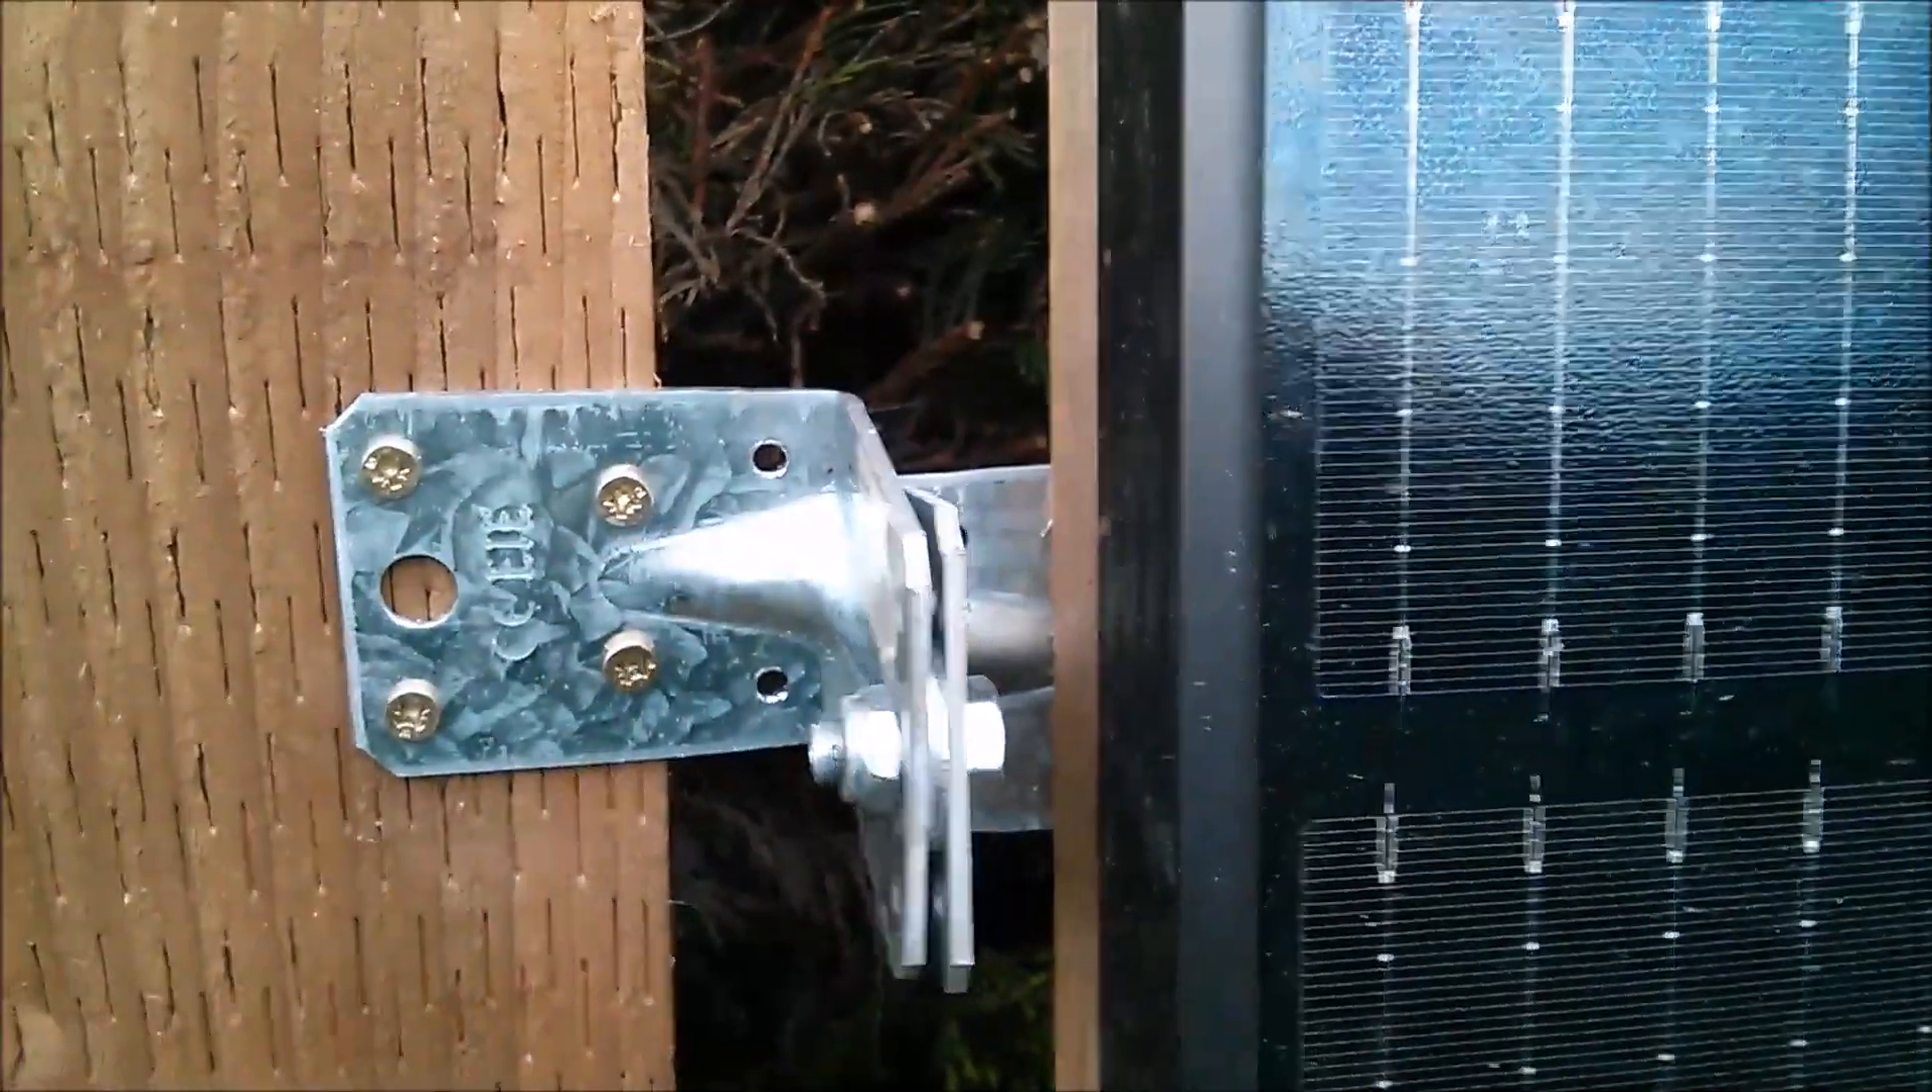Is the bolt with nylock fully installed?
Yes.